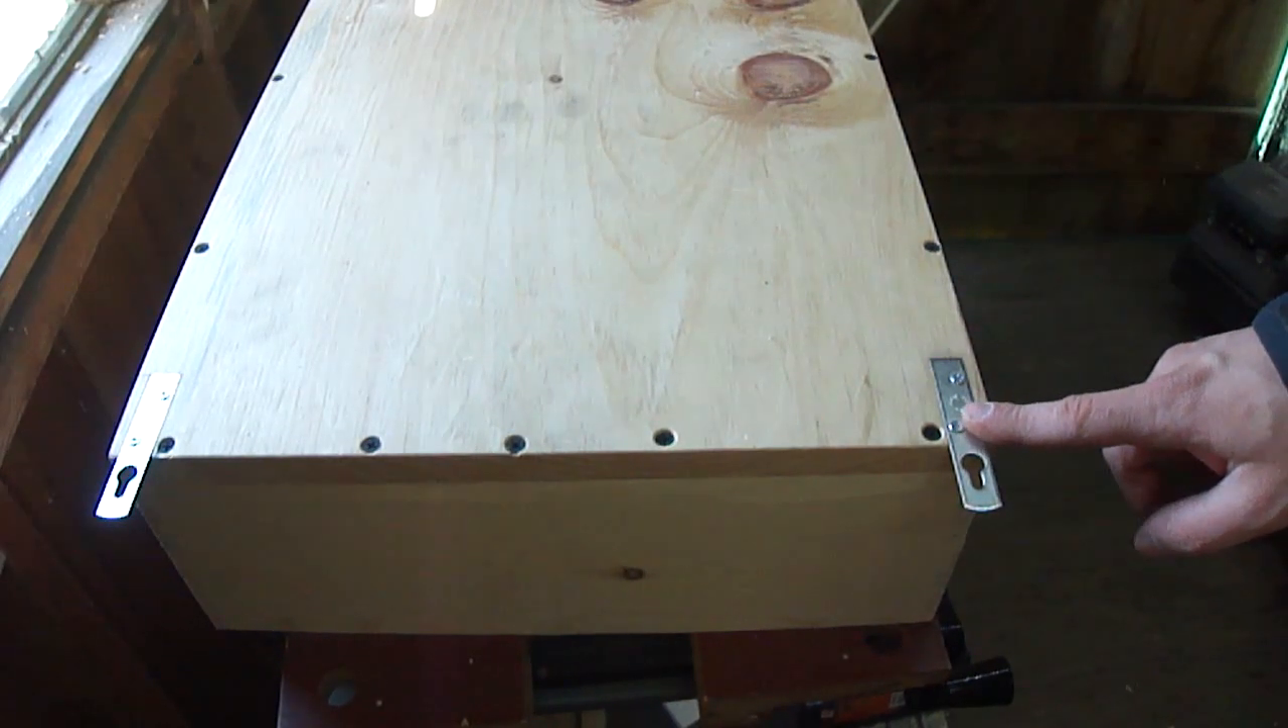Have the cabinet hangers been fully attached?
Yes.